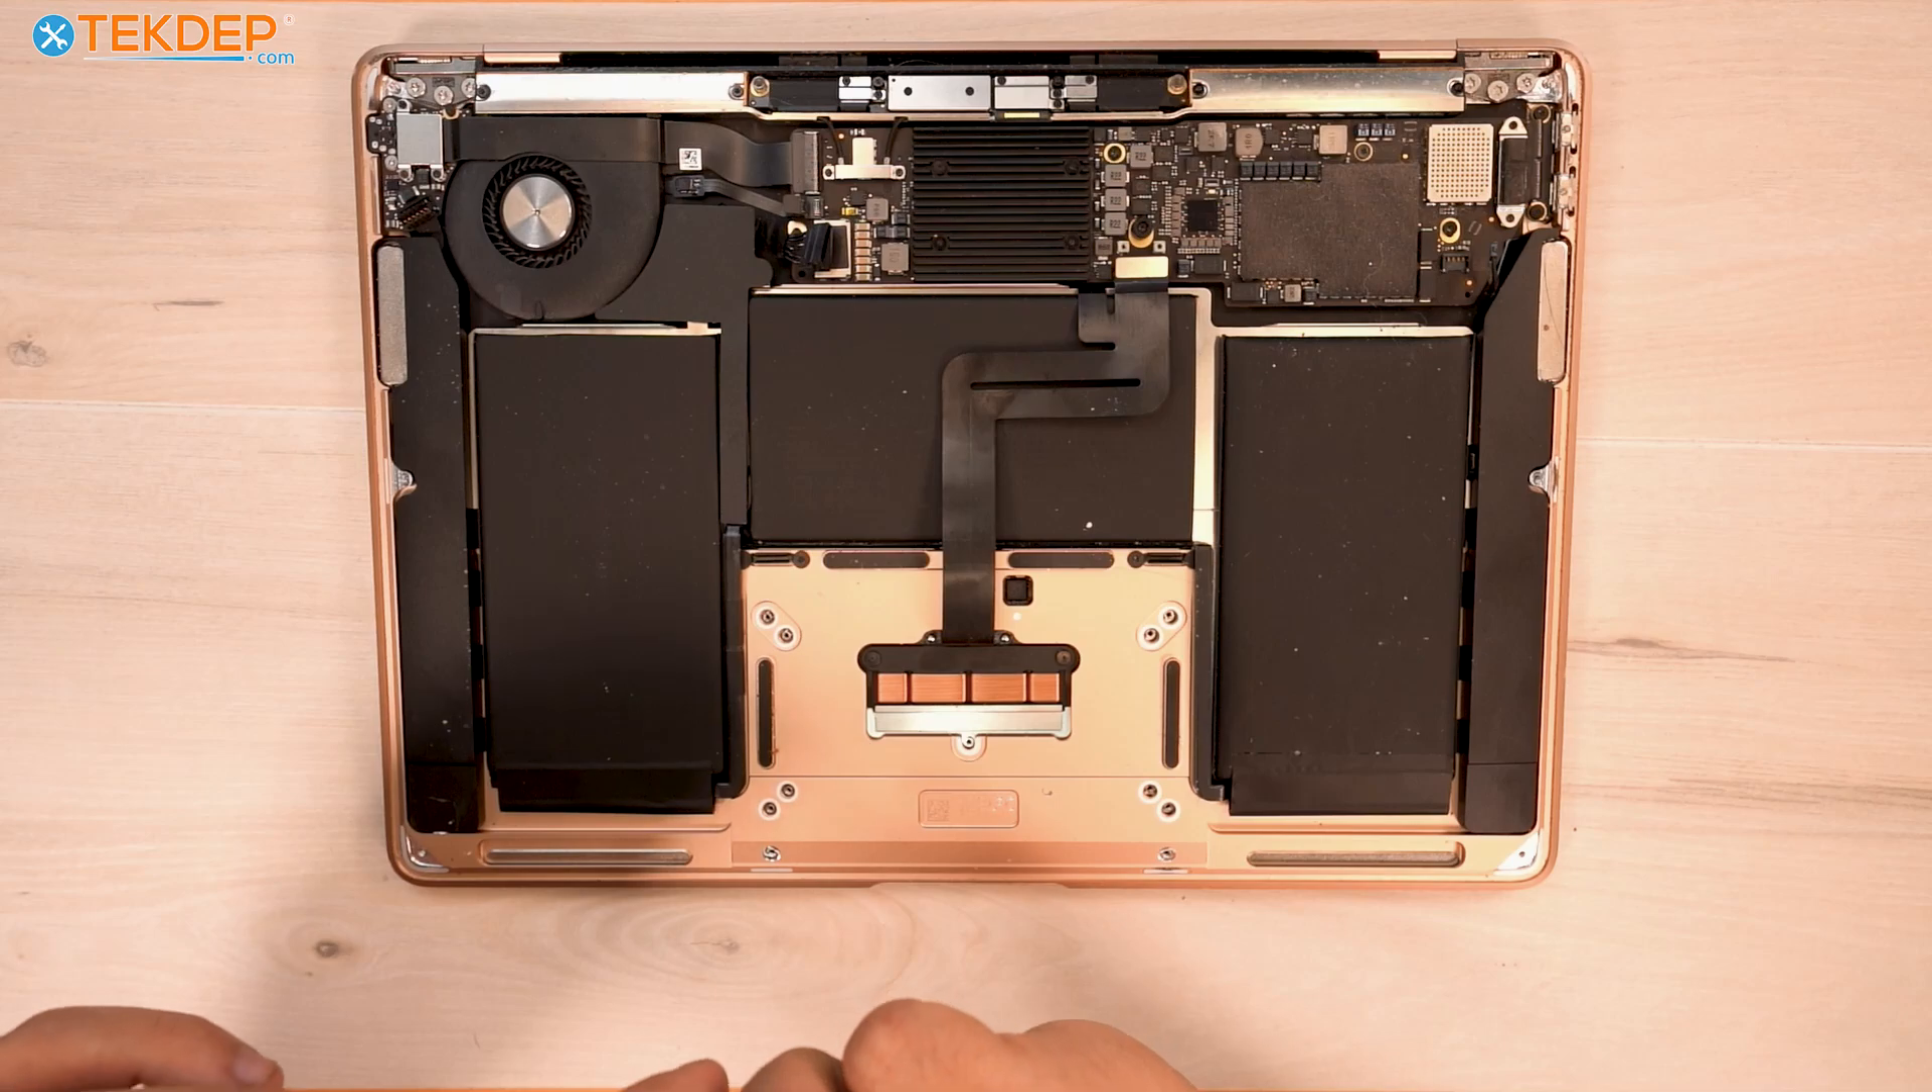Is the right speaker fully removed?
No.